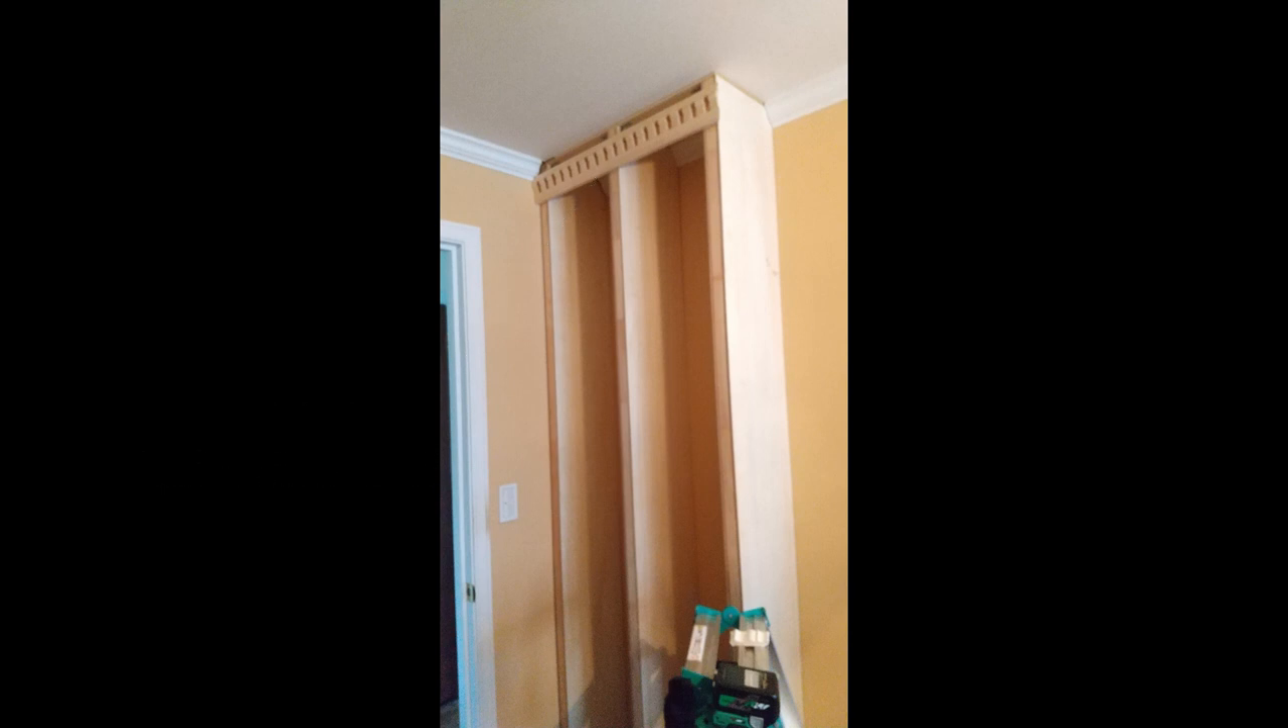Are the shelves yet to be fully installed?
Yes.